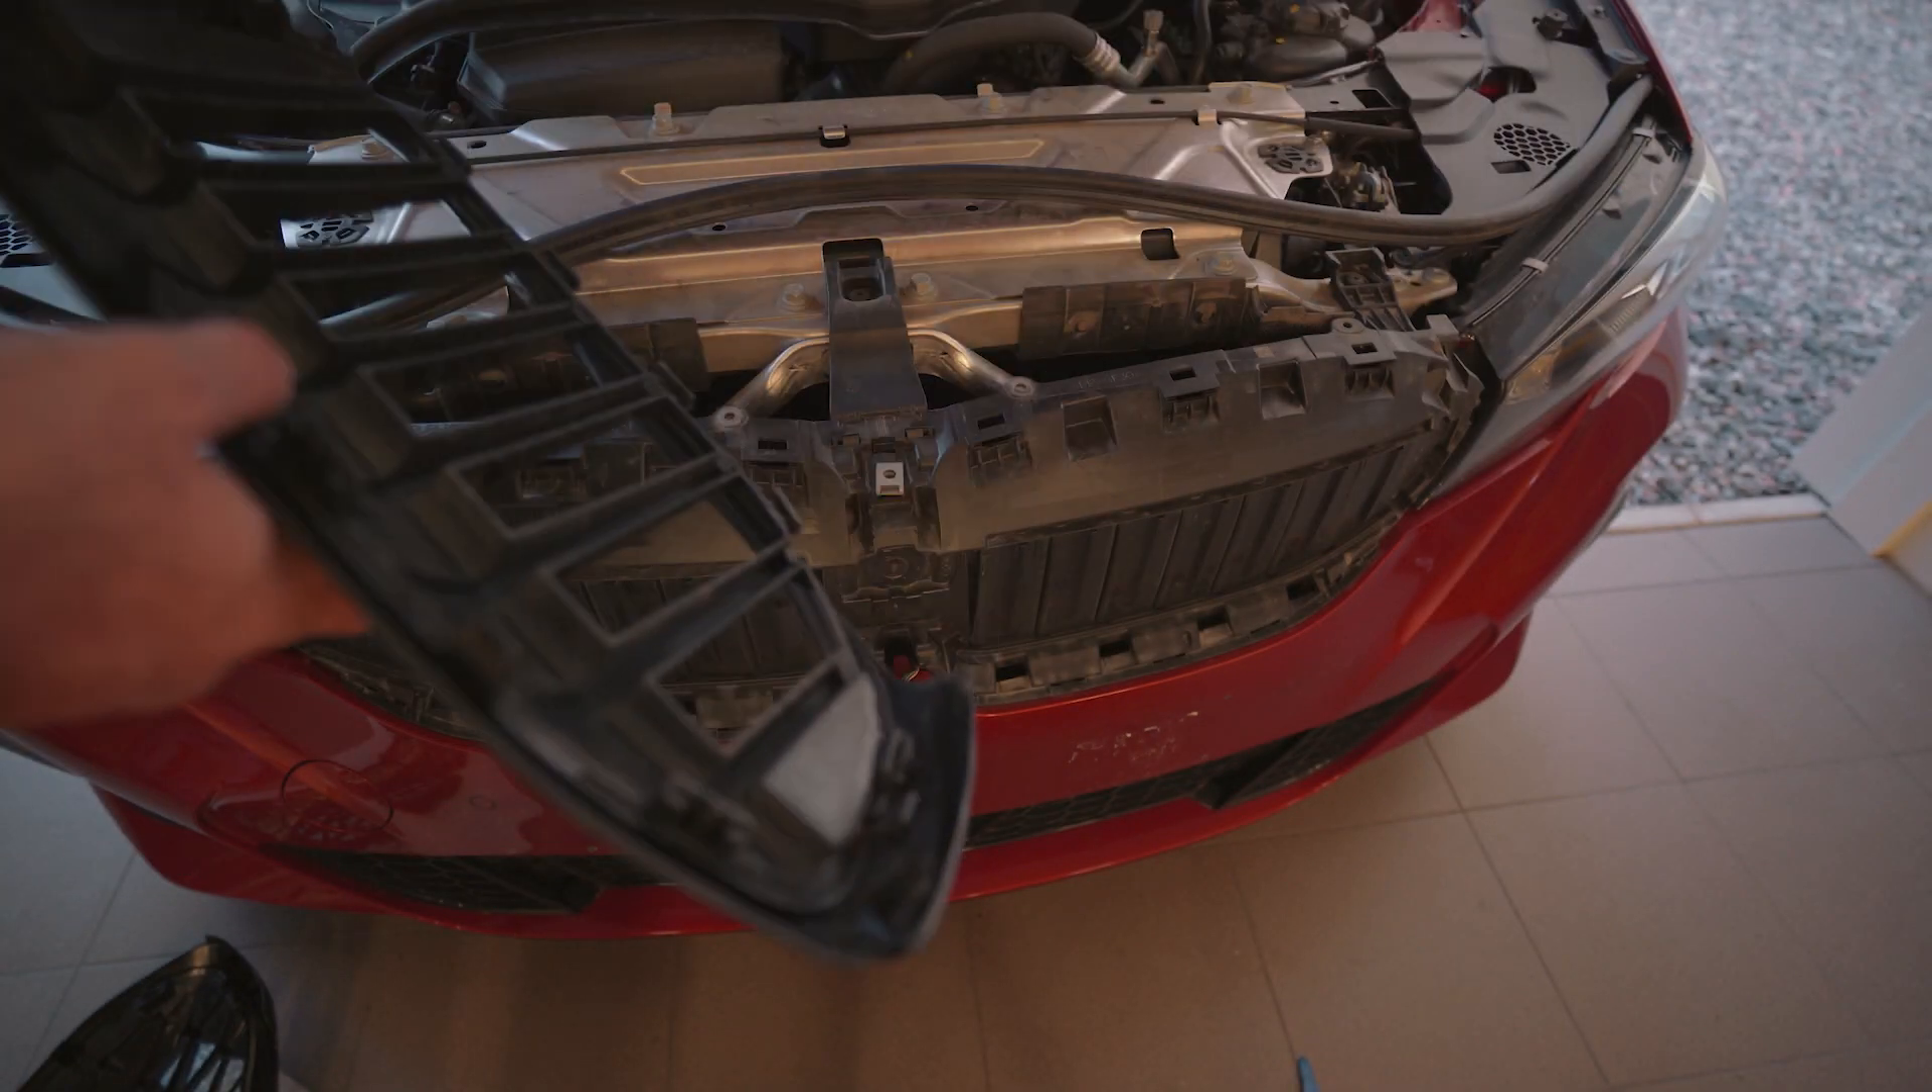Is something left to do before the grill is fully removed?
No.